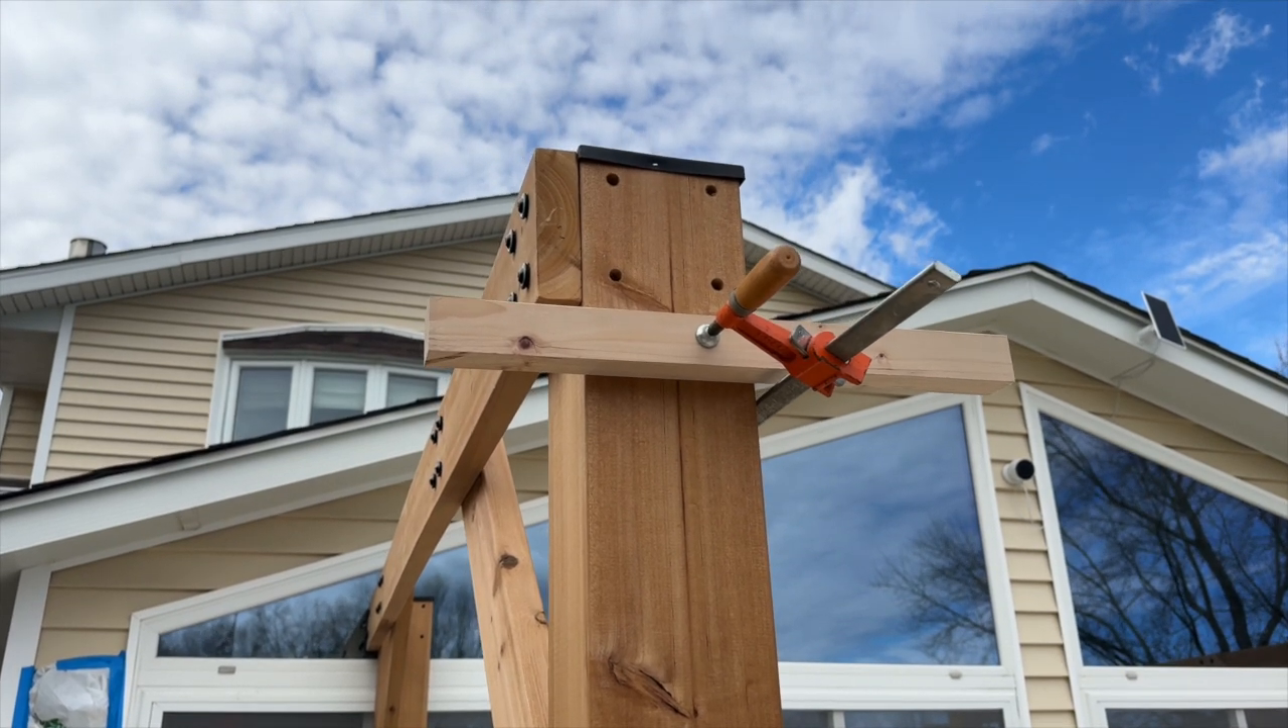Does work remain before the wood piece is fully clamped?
No.